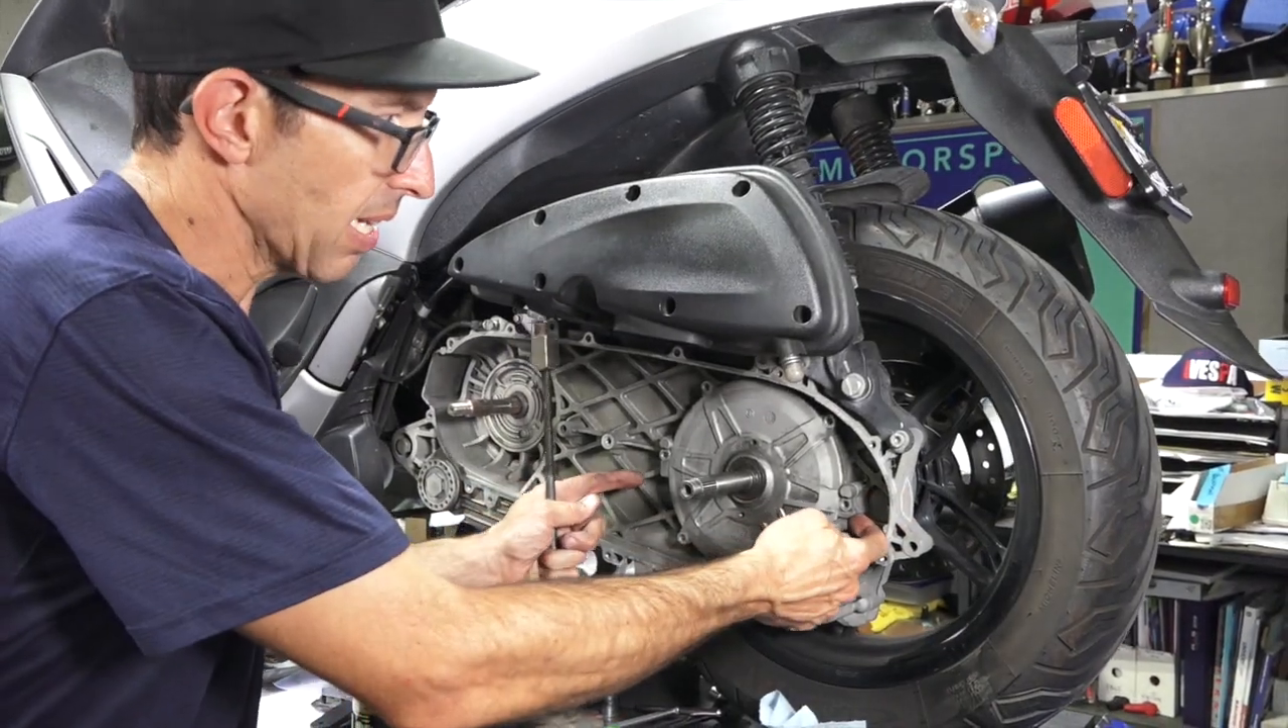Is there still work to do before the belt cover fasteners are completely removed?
No.